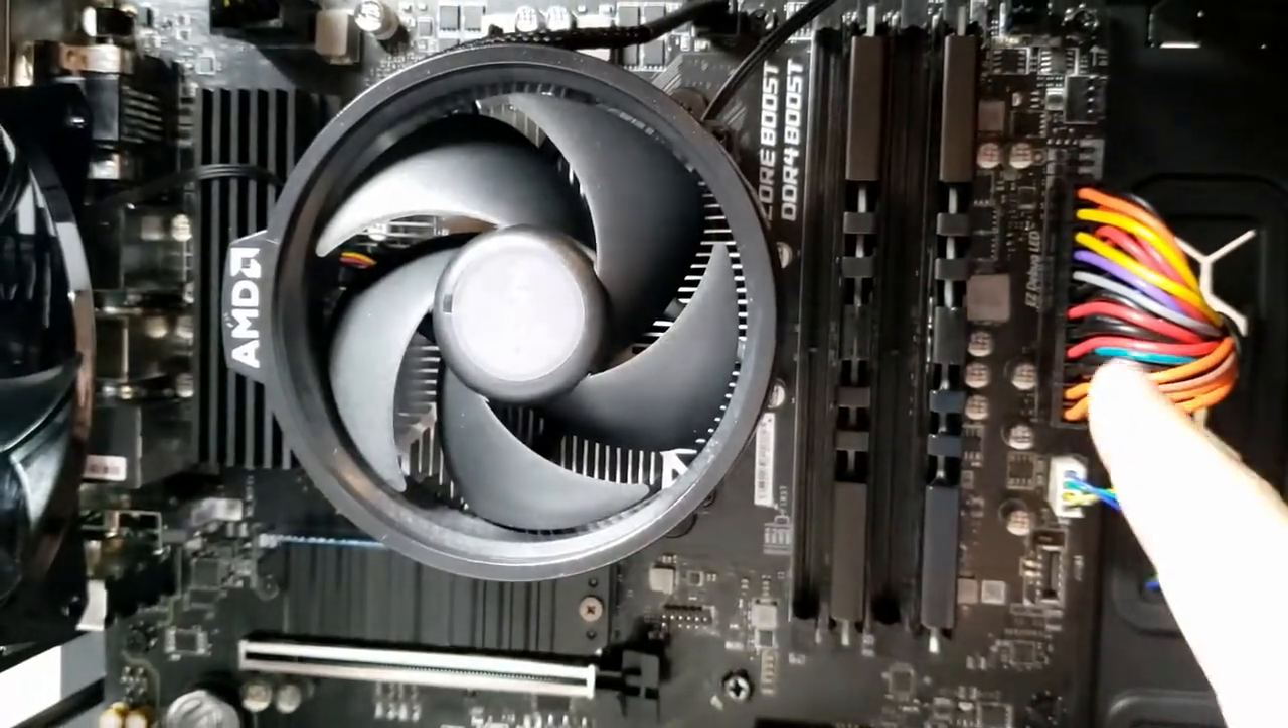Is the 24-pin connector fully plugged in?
Yes.